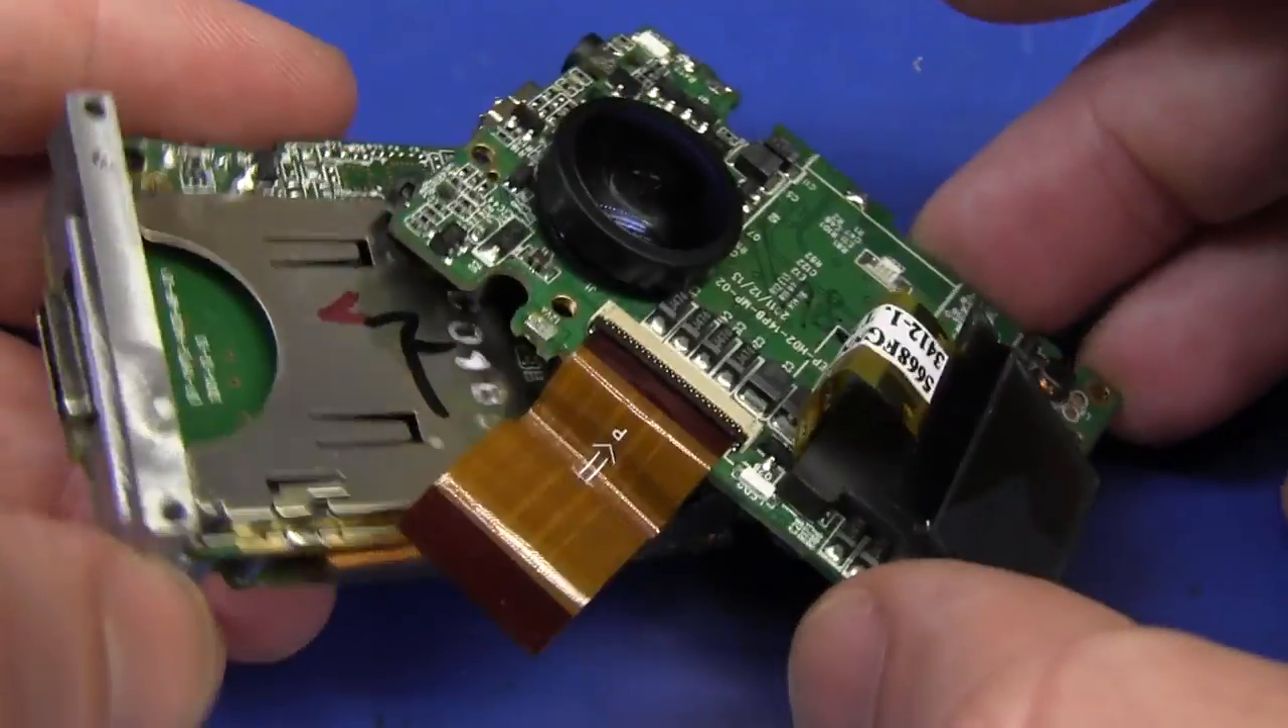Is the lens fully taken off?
No.